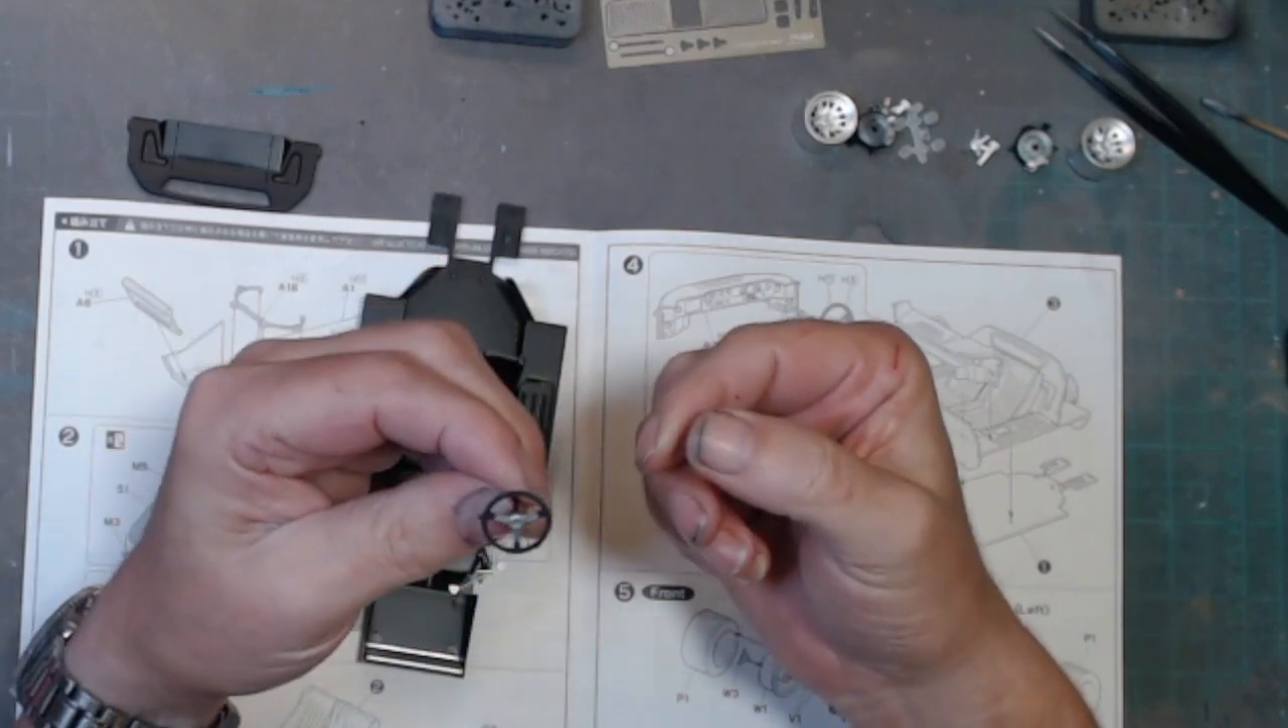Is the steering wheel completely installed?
No.